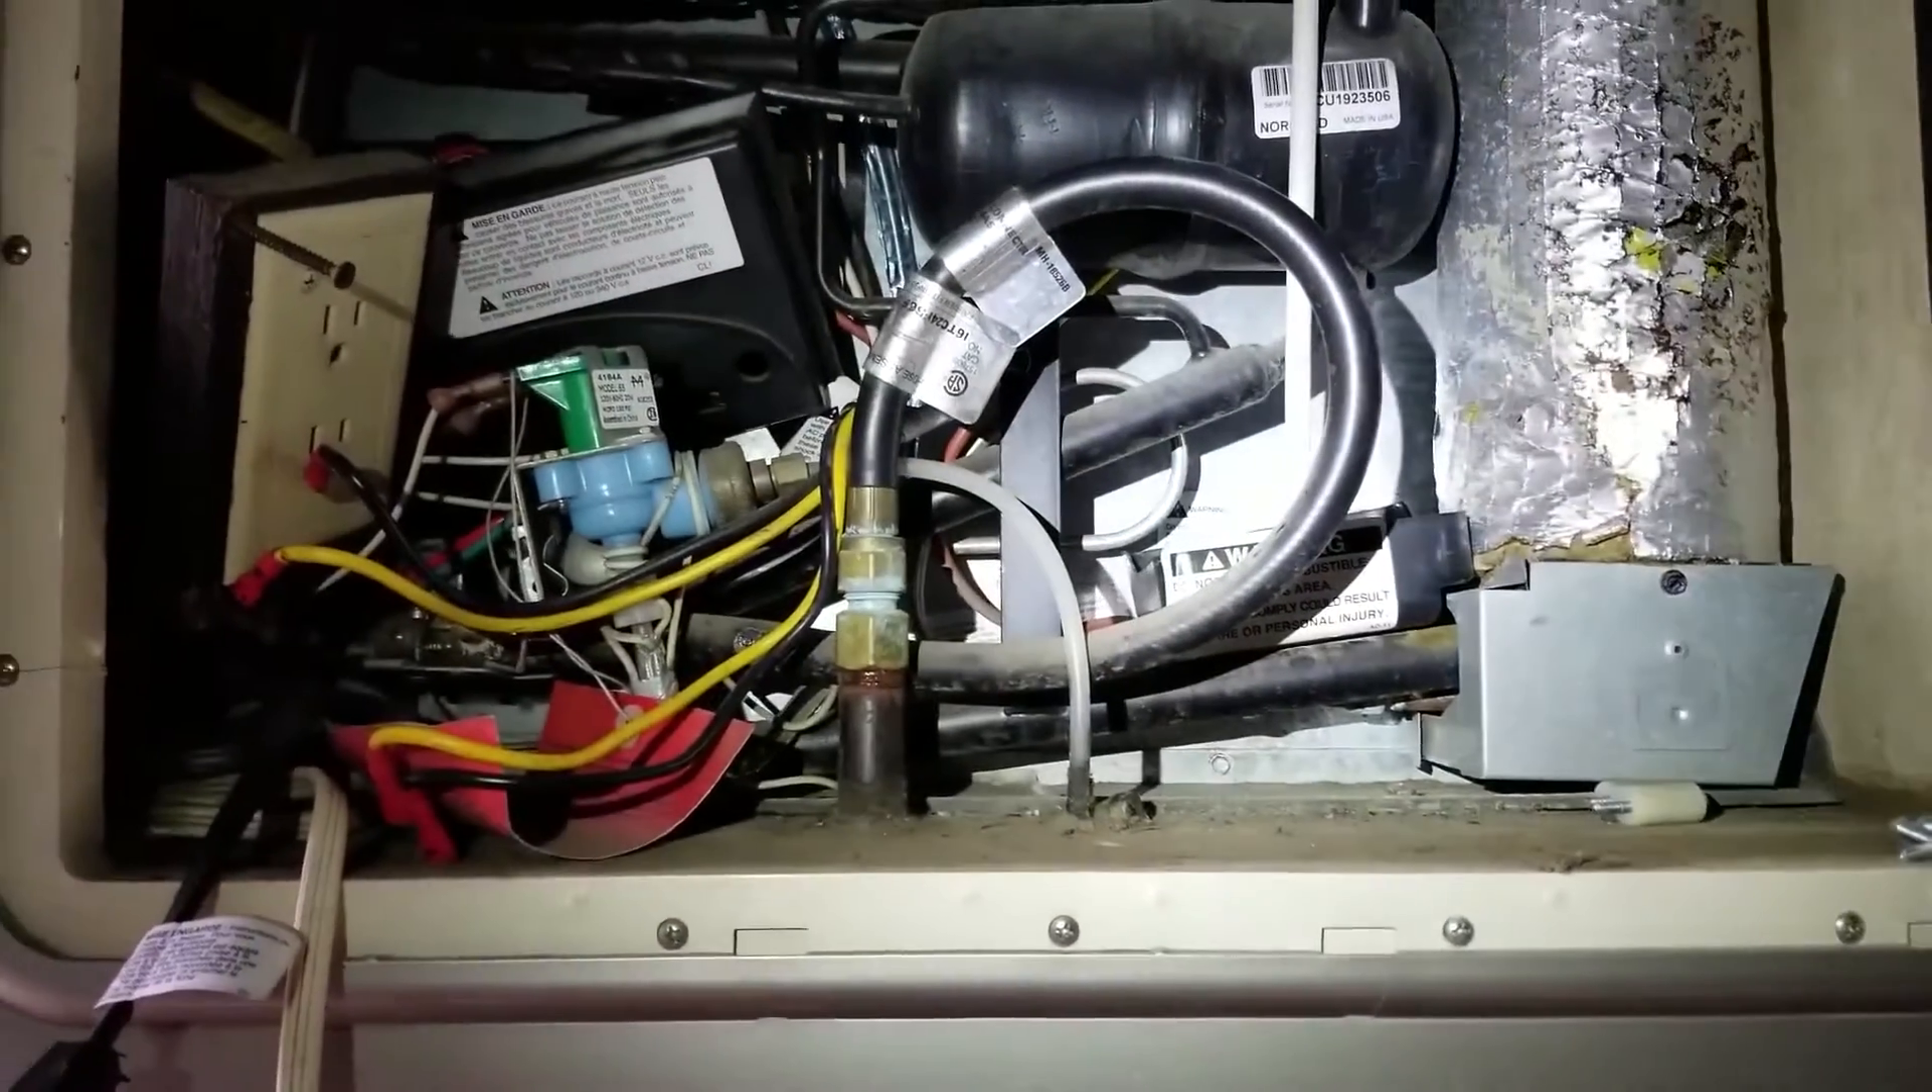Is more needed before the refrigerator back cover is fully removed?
No.